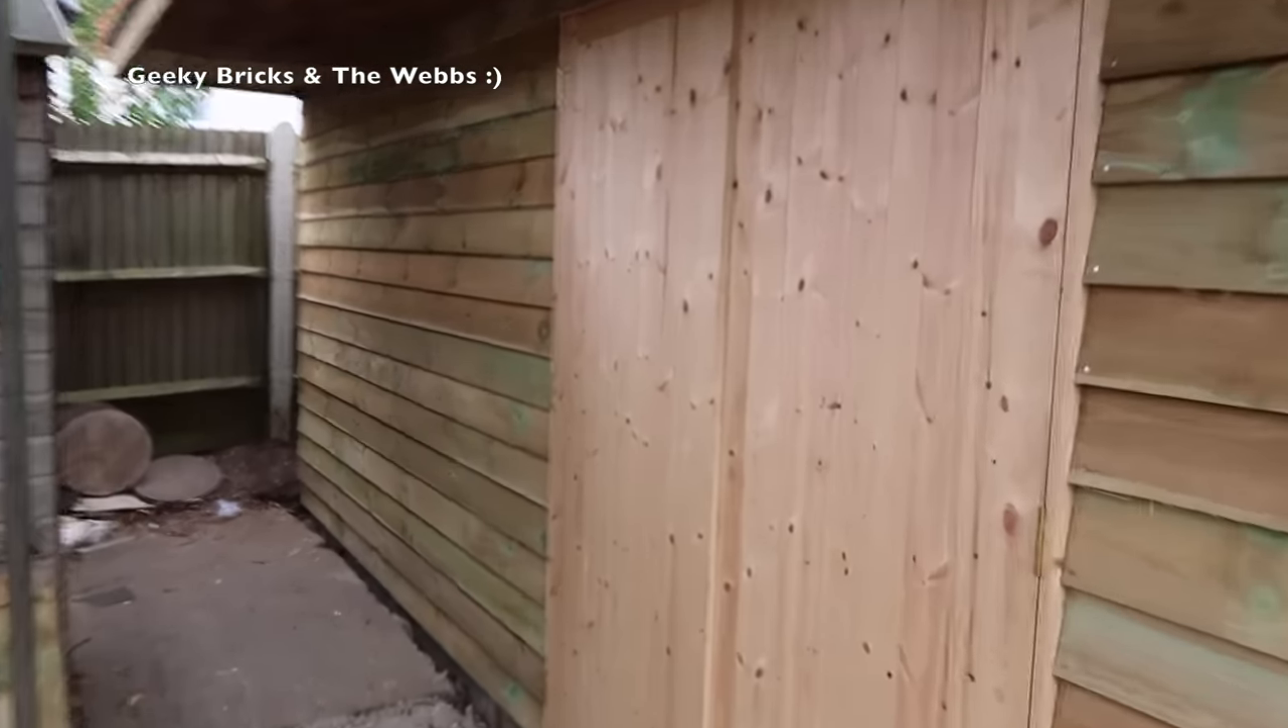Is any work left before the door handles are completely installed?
Yes.